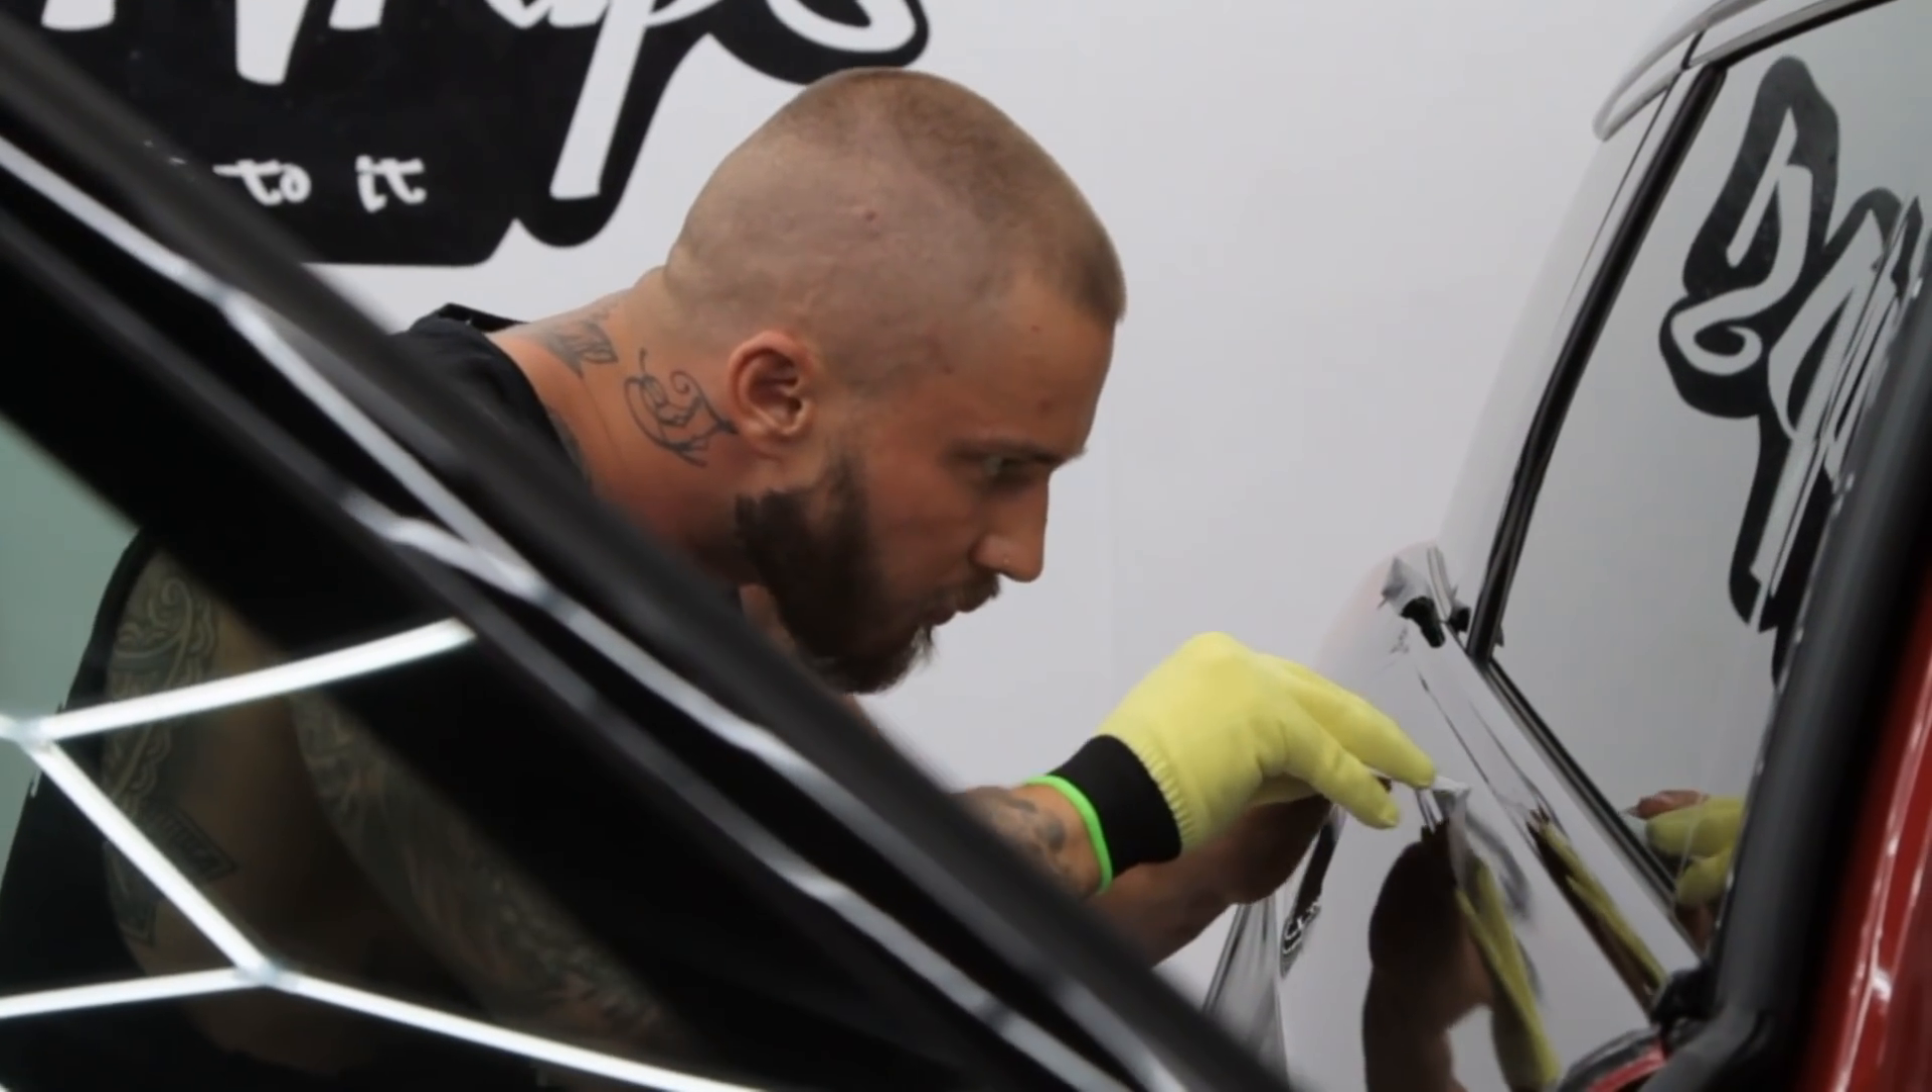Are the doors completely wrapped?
No.